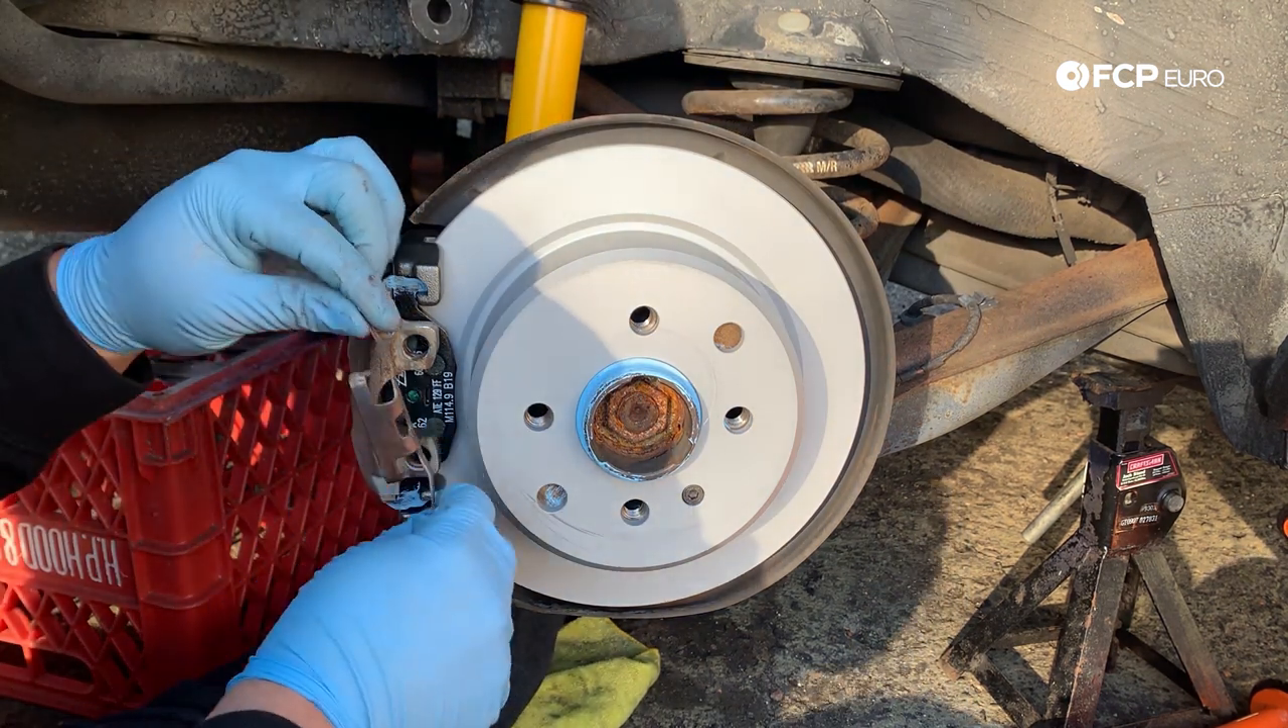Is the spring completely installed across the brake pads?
No.